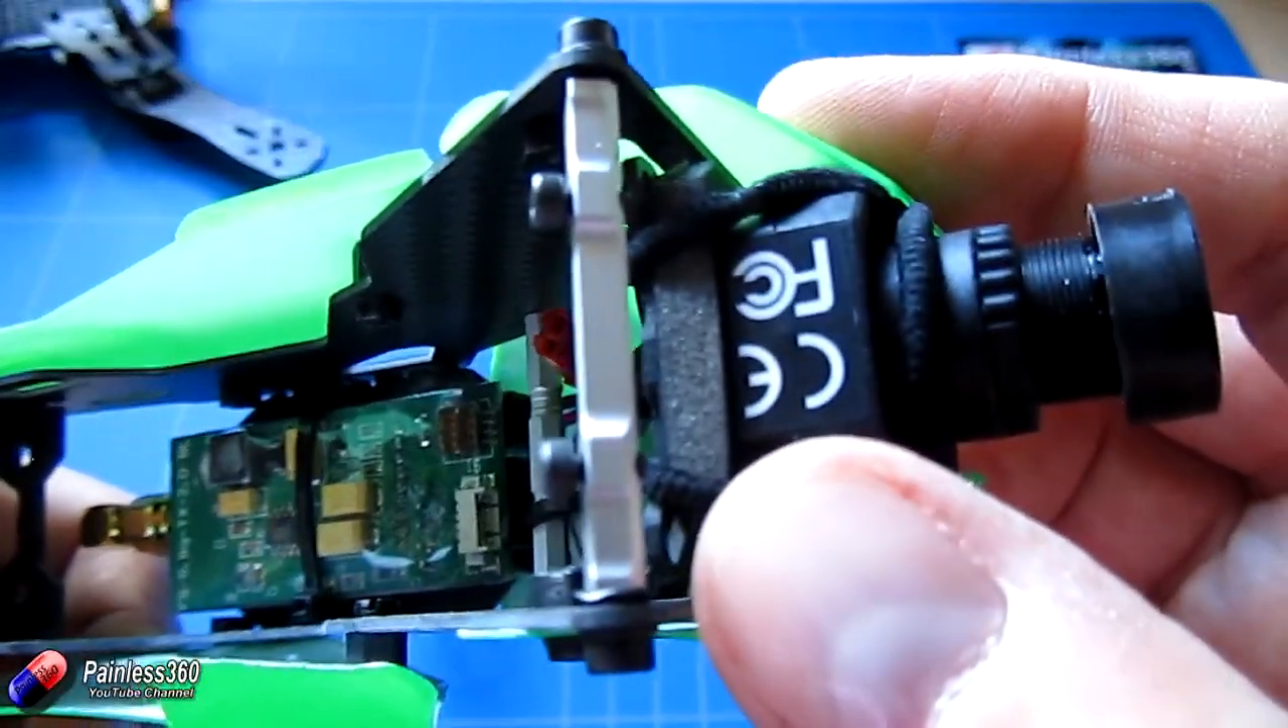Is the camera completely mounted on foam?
Yes.